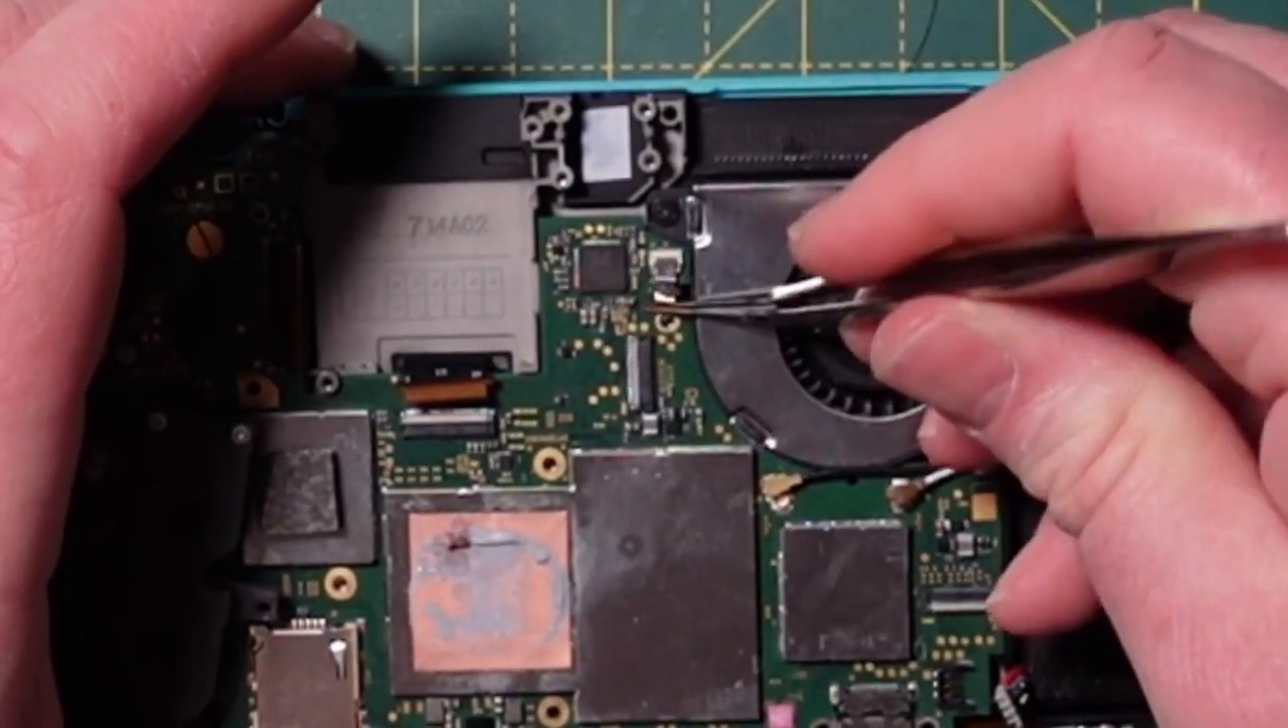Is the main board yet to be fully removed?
Yes.